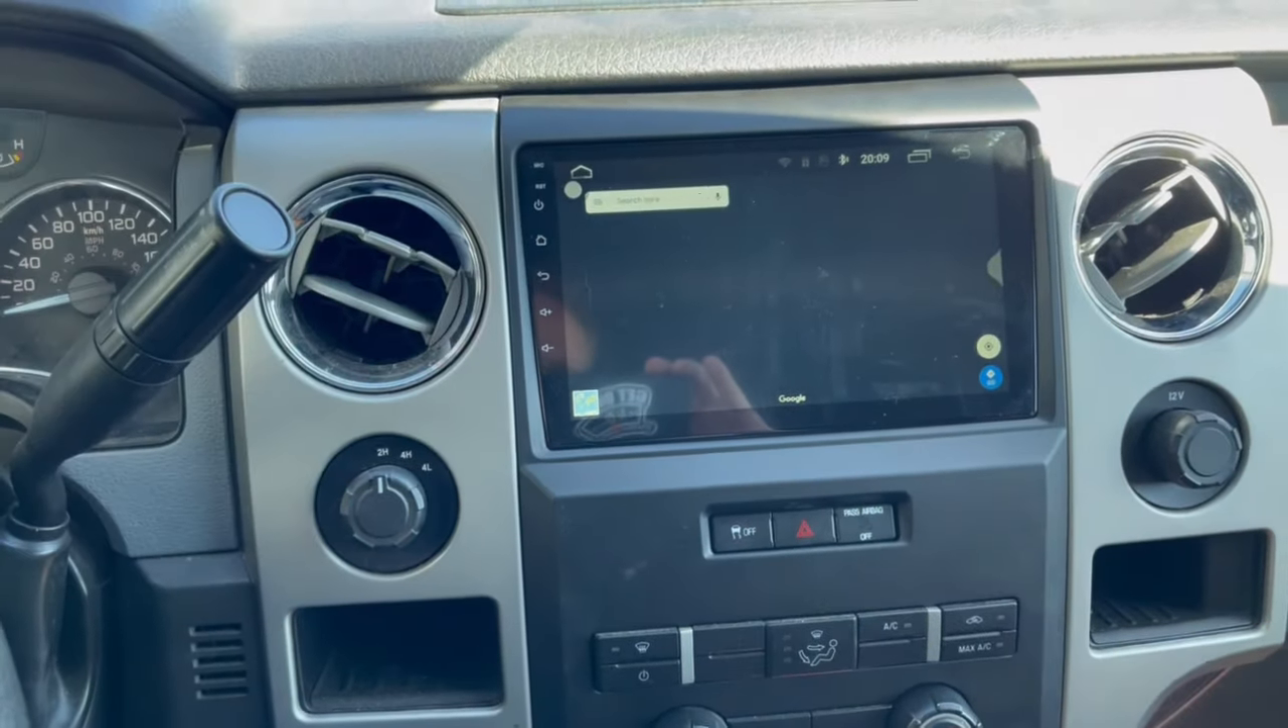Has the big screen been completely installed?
Yes.